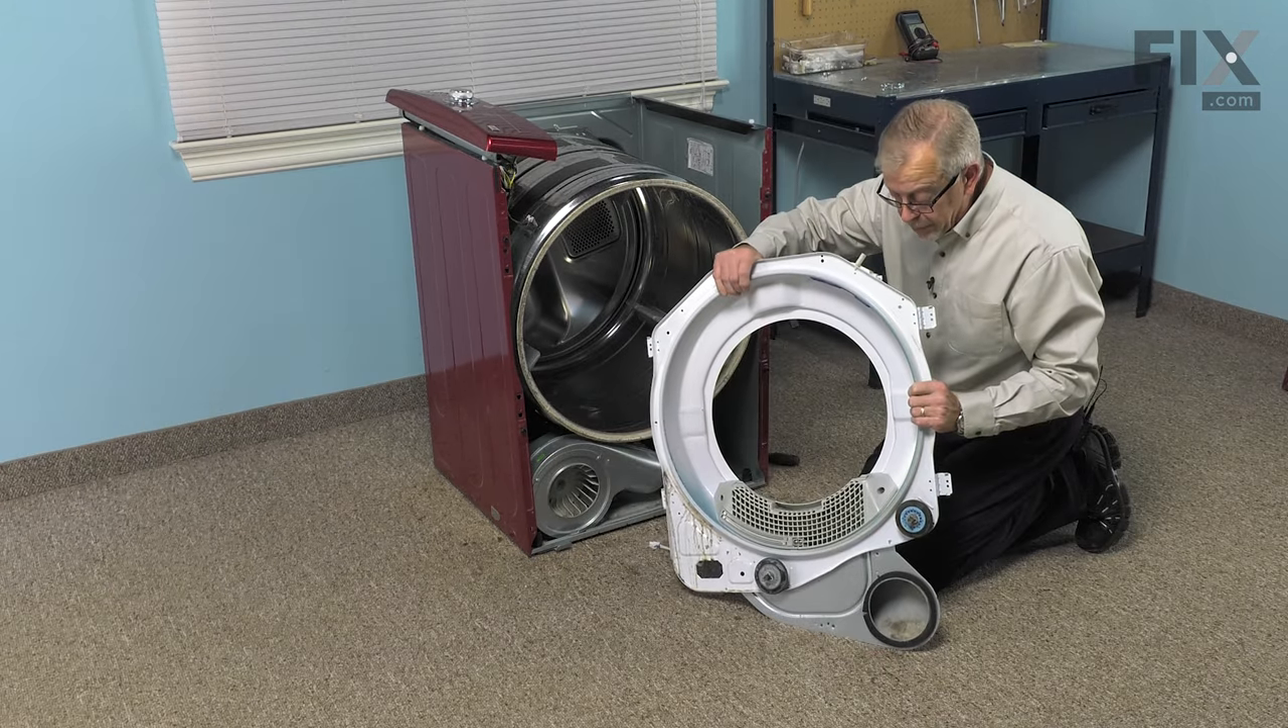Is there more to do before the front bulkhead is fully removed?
No.